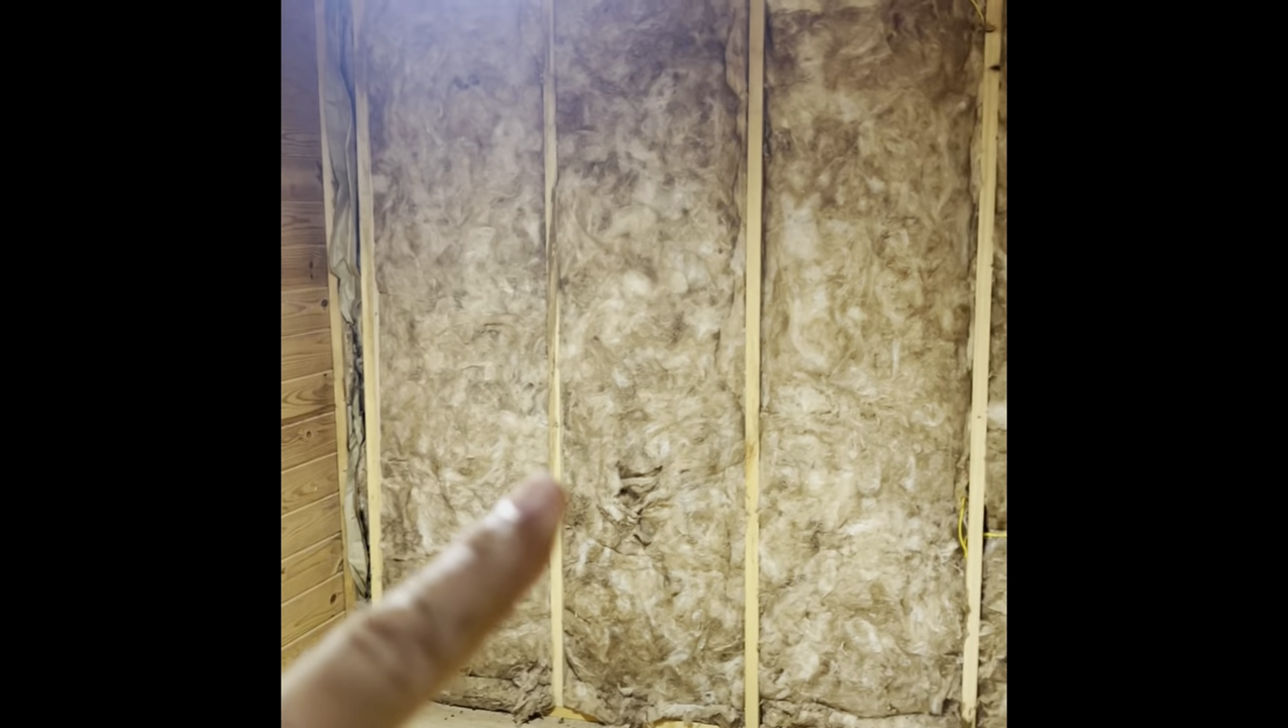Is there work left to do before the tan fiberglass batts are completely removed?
Yes.